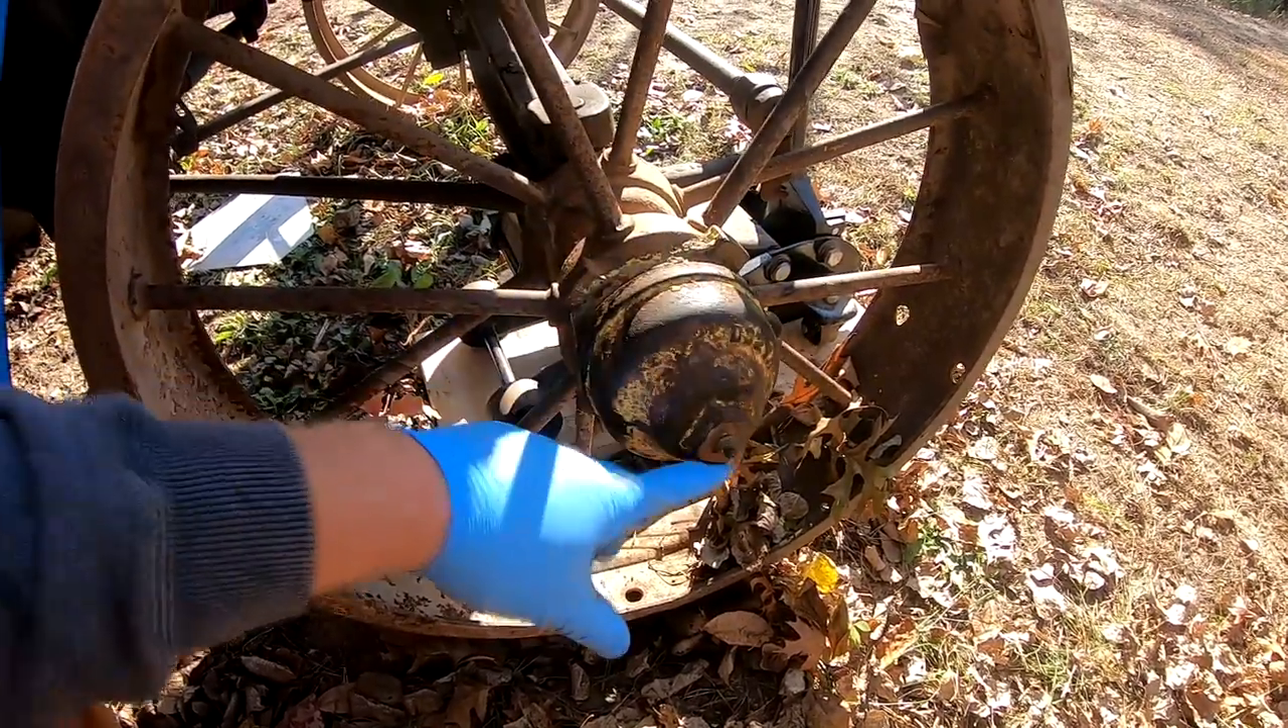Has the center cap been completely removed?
No.